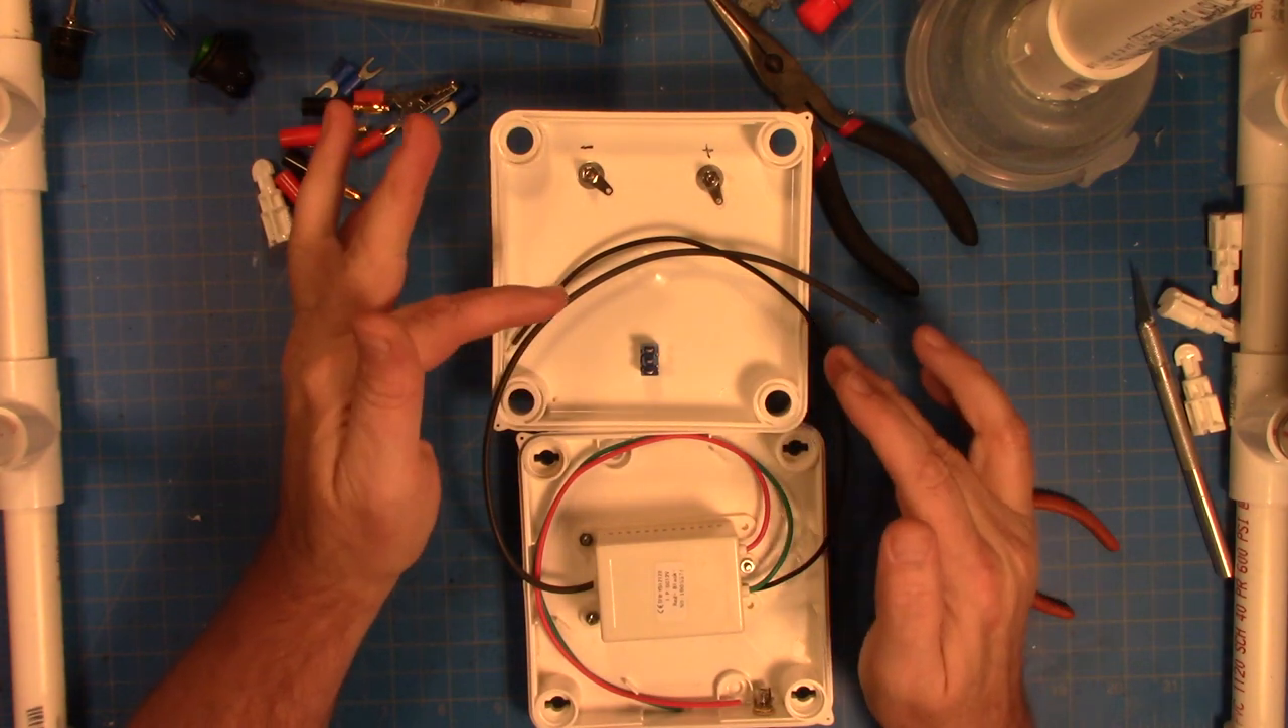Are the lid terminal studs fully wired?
No.